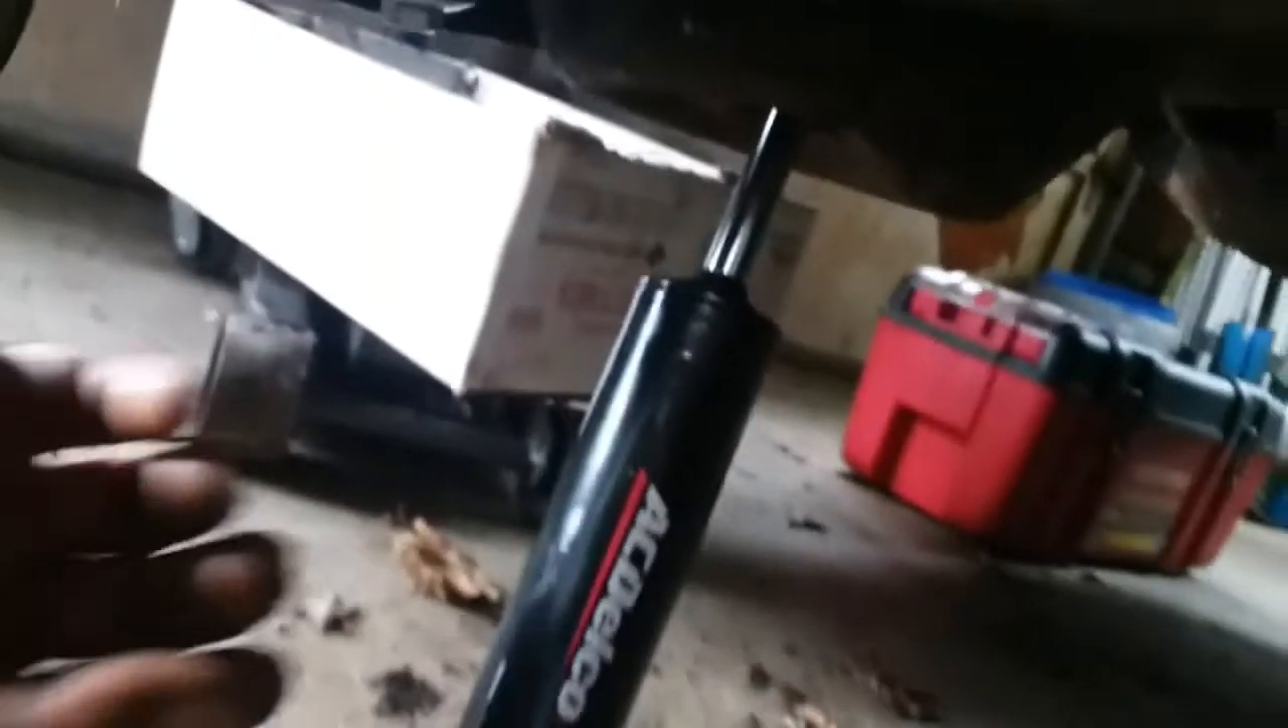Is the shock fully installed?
No.